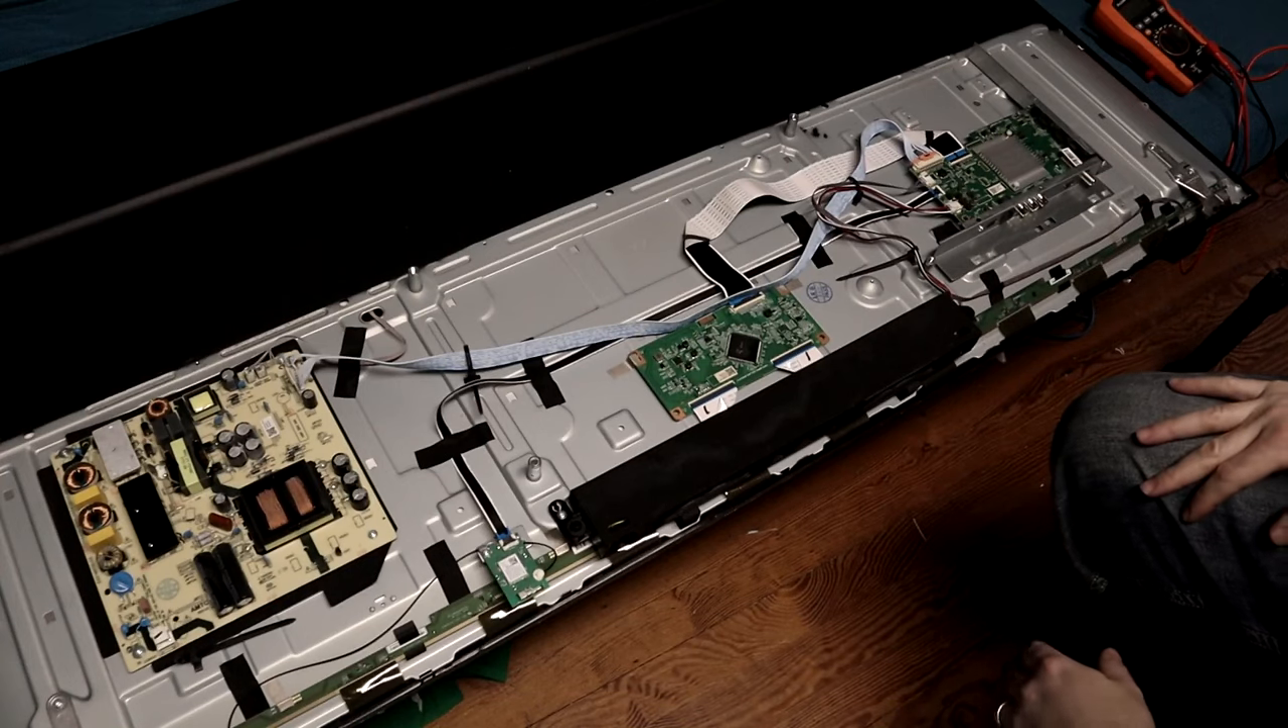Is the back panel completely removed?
Yes.